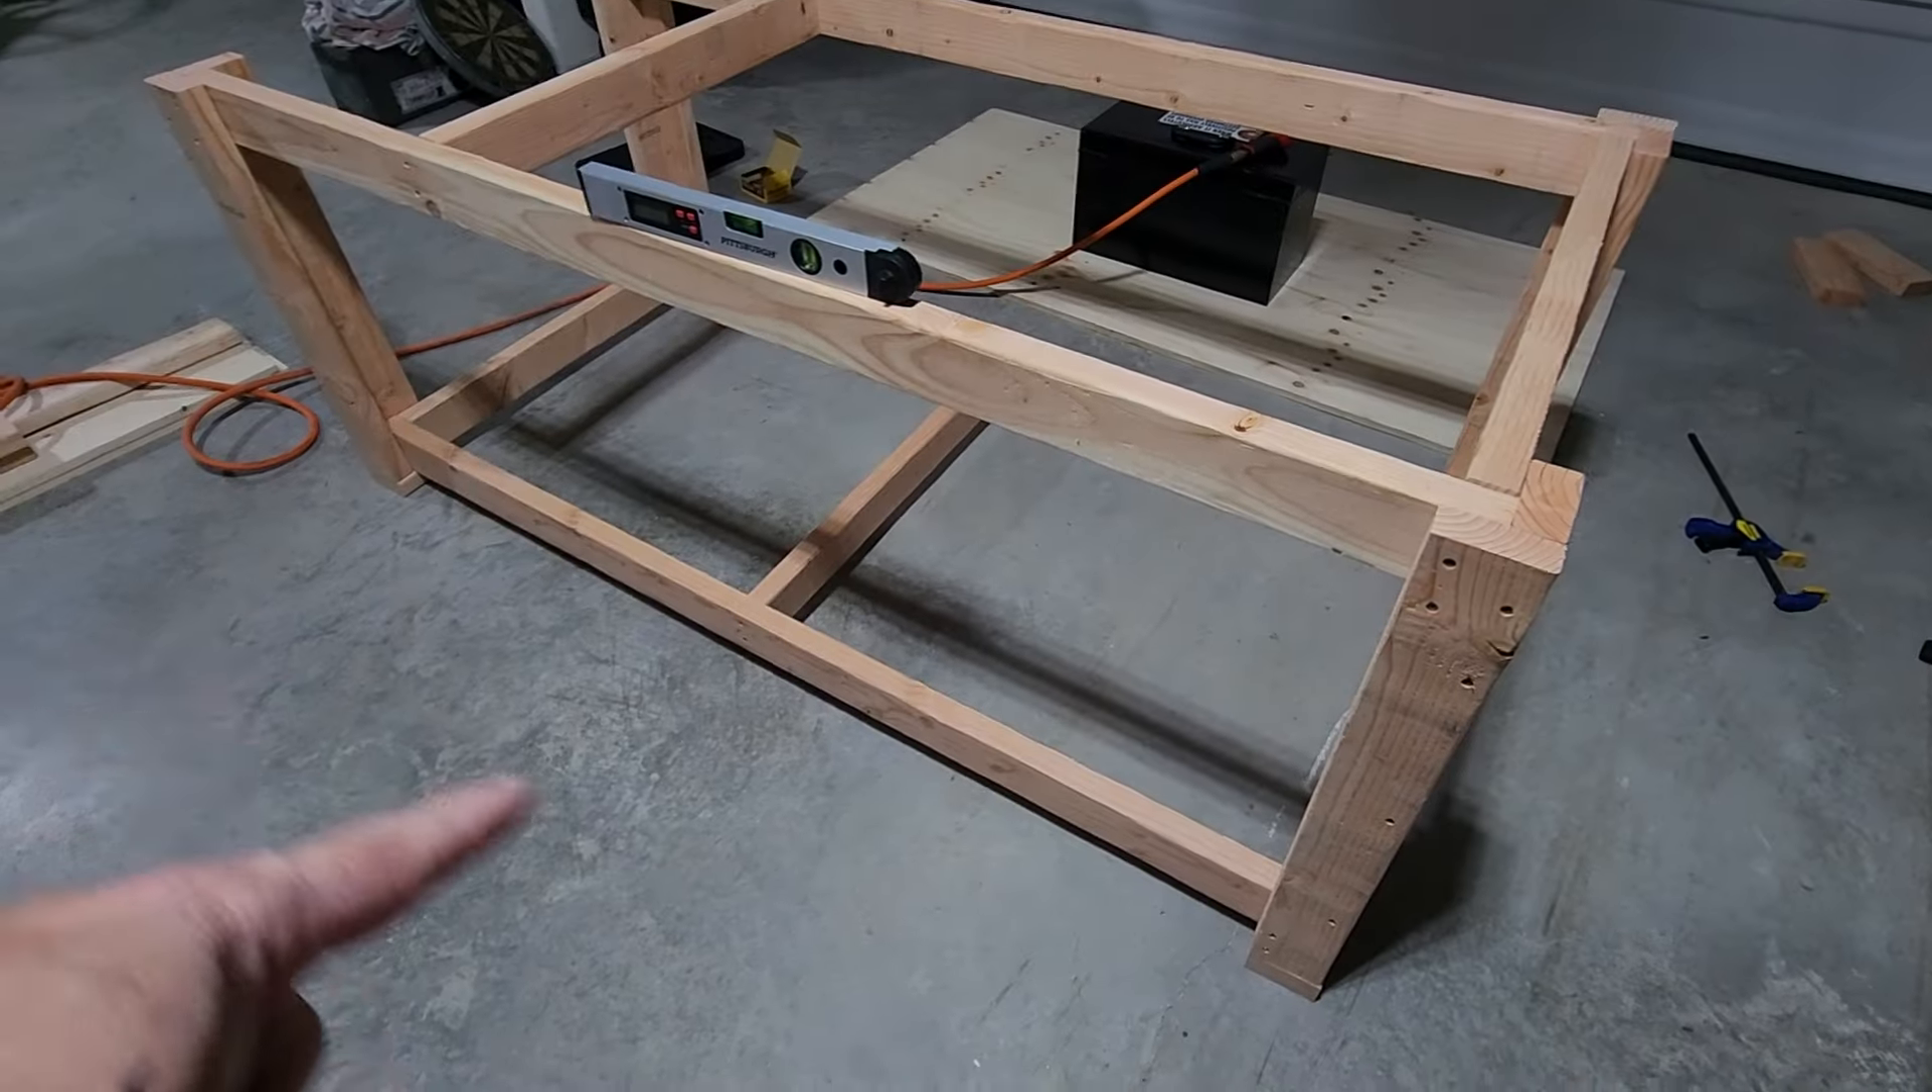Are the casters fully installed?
No.